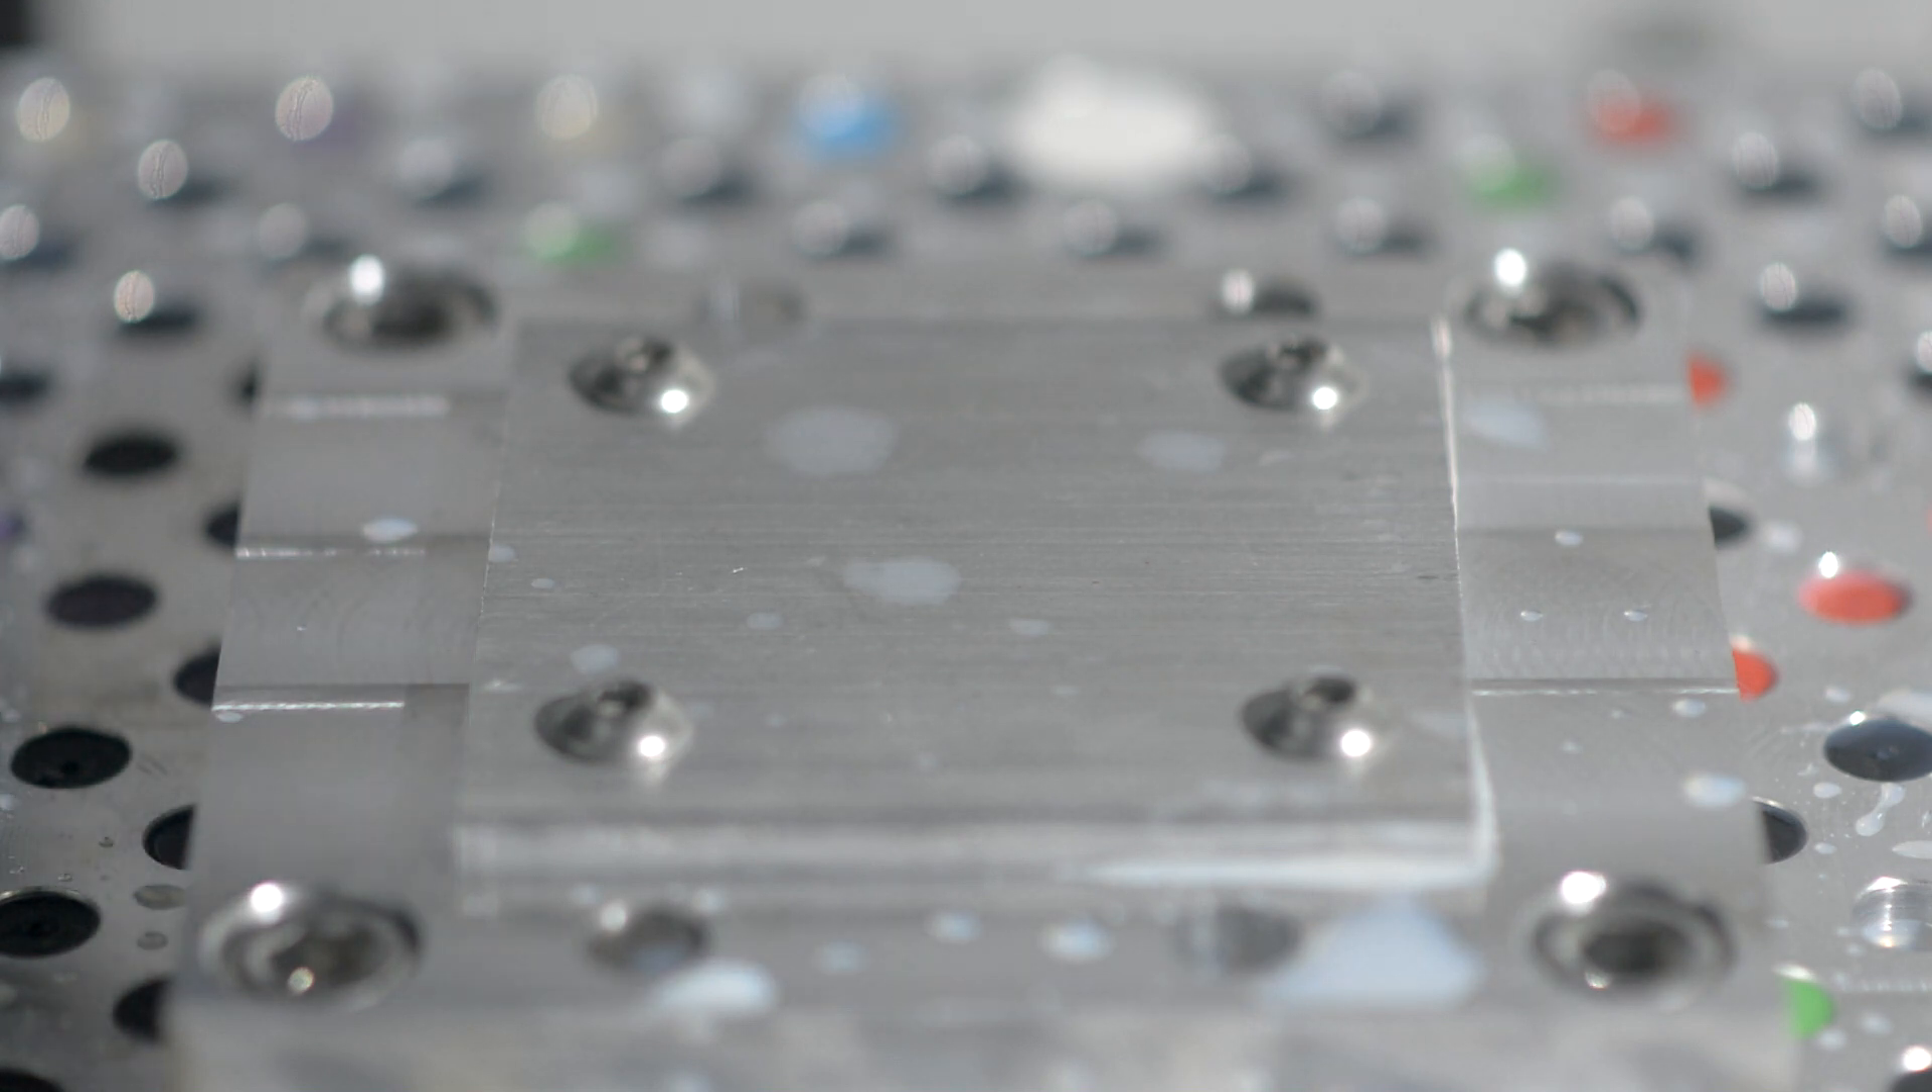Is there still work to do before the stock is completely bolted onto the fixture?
No.